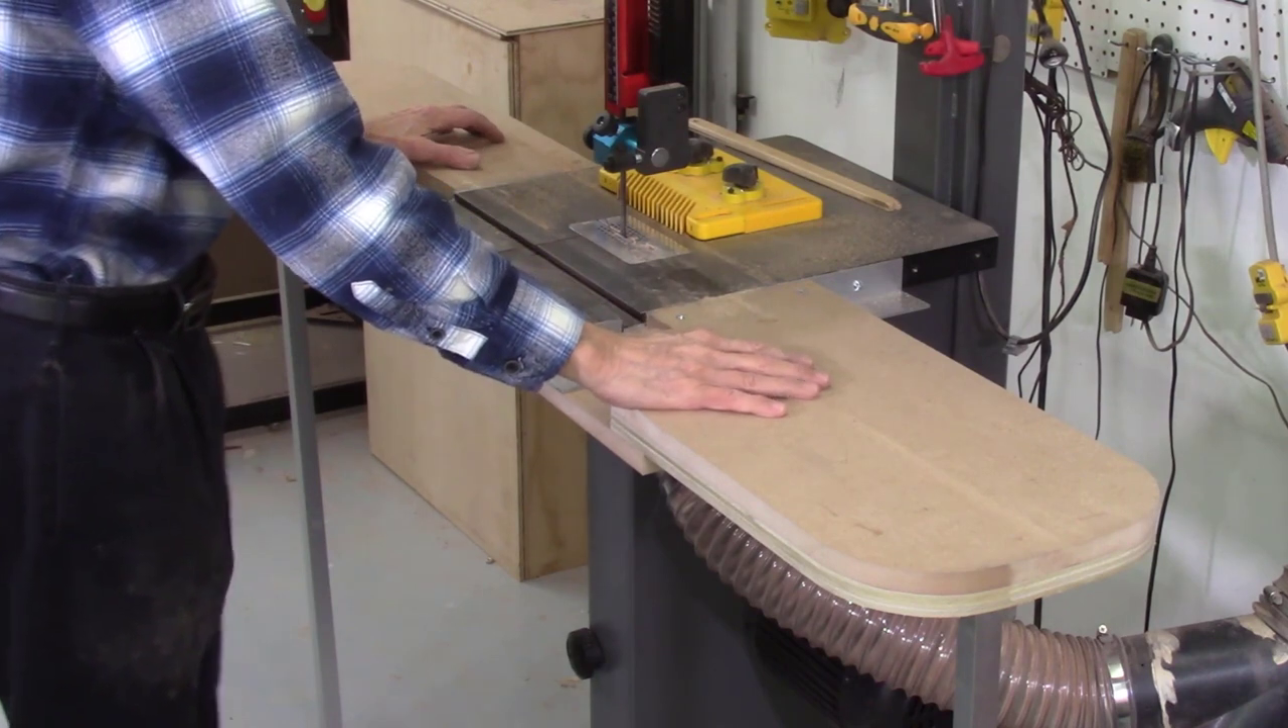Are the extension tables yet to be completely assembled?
No.